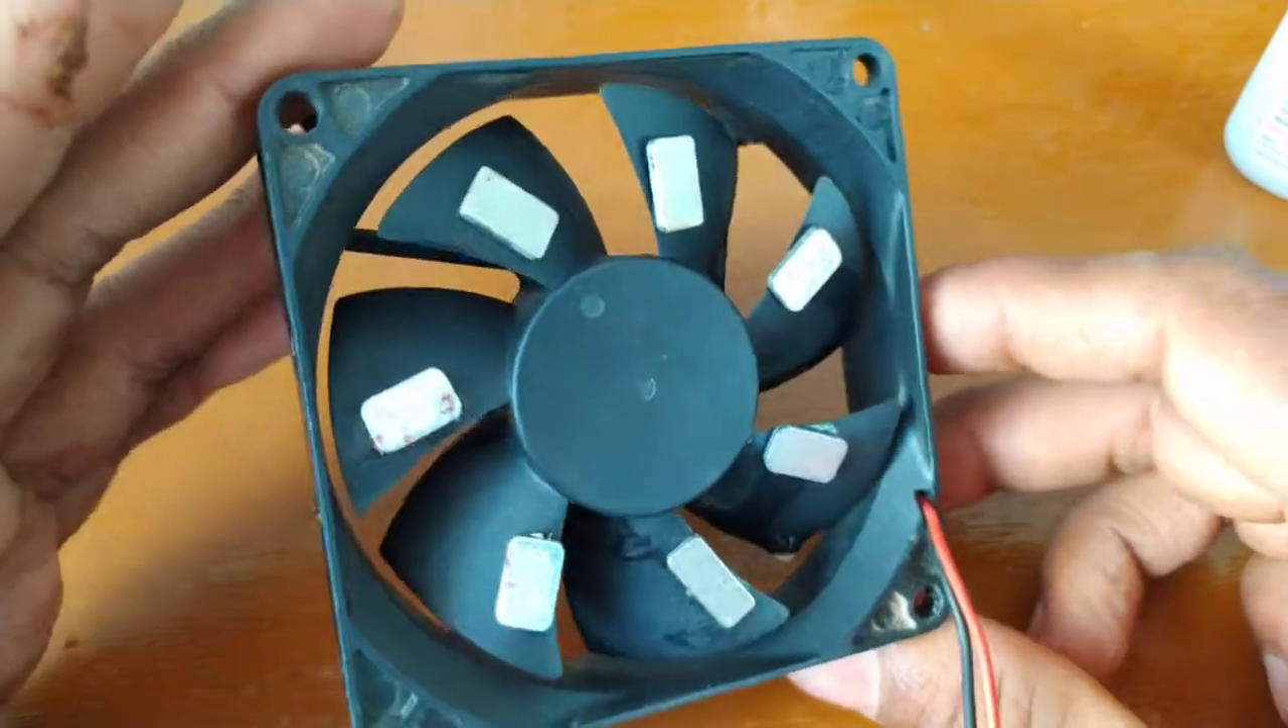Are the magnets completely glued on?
Yes.